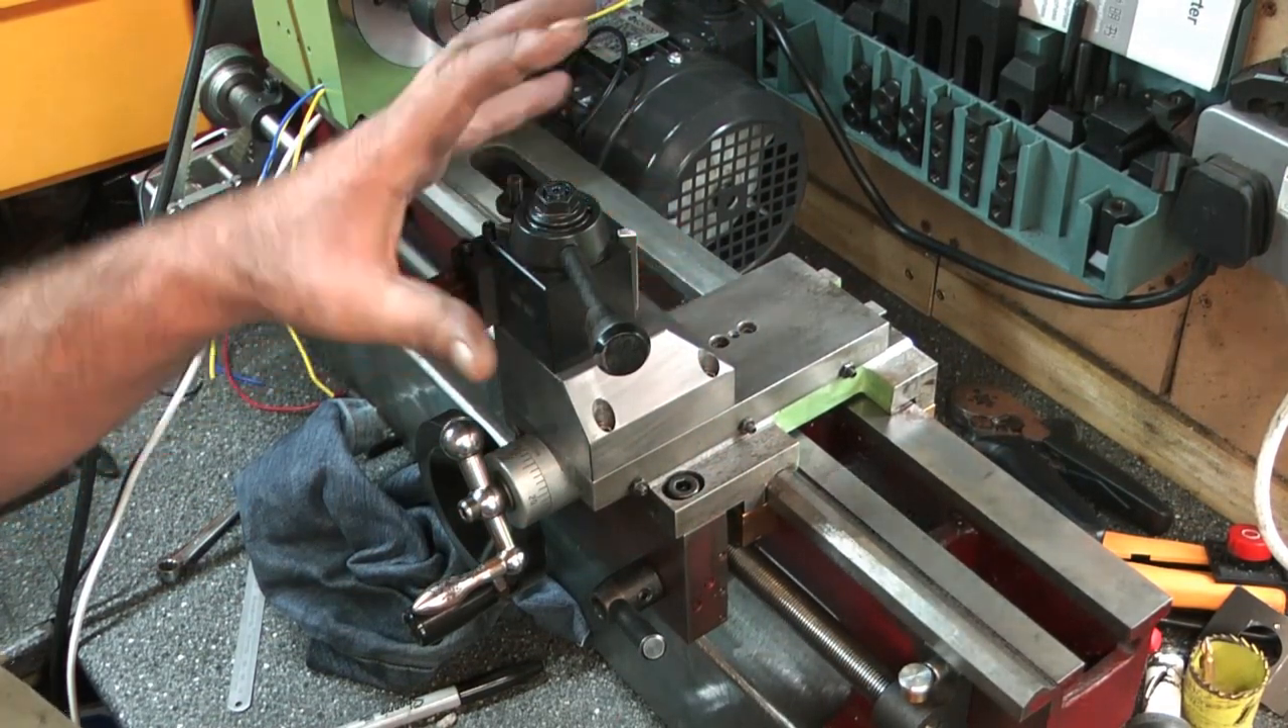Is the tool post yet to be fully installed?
No.